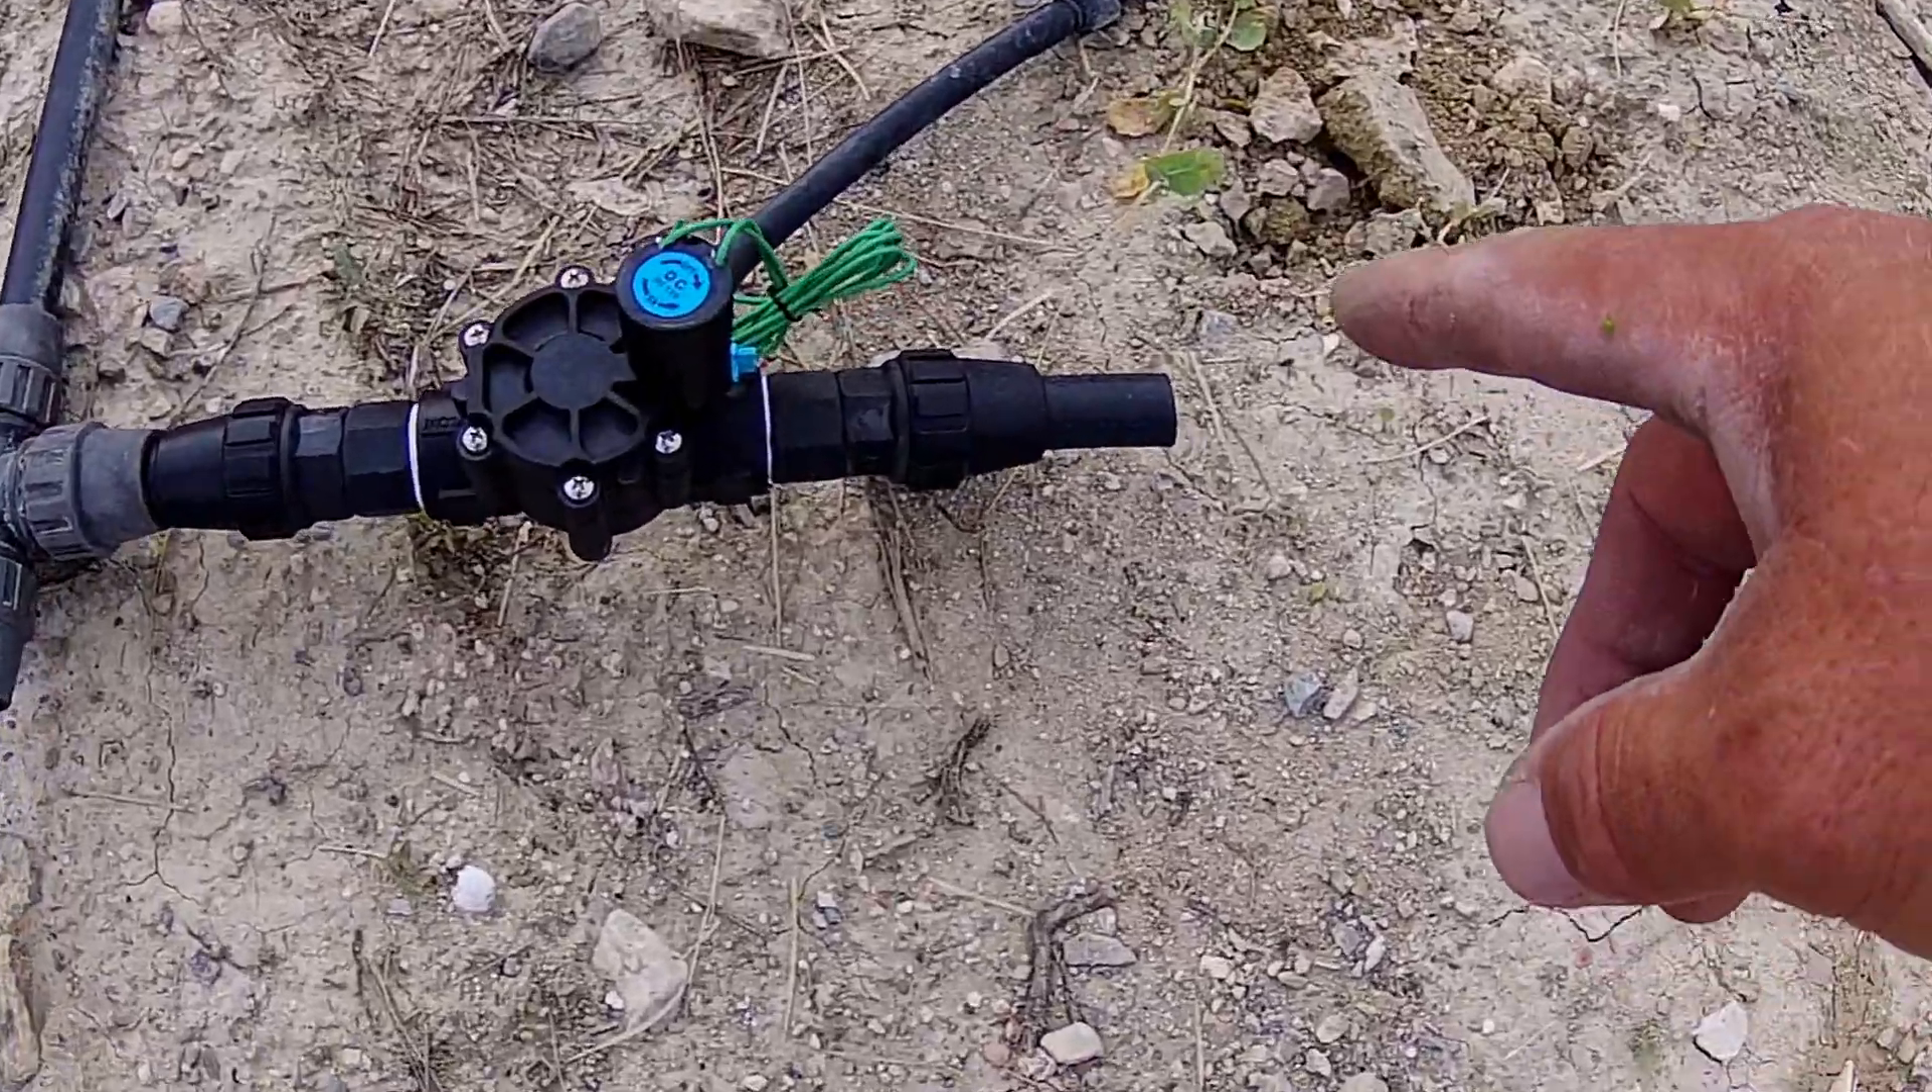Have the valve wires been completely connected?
No.